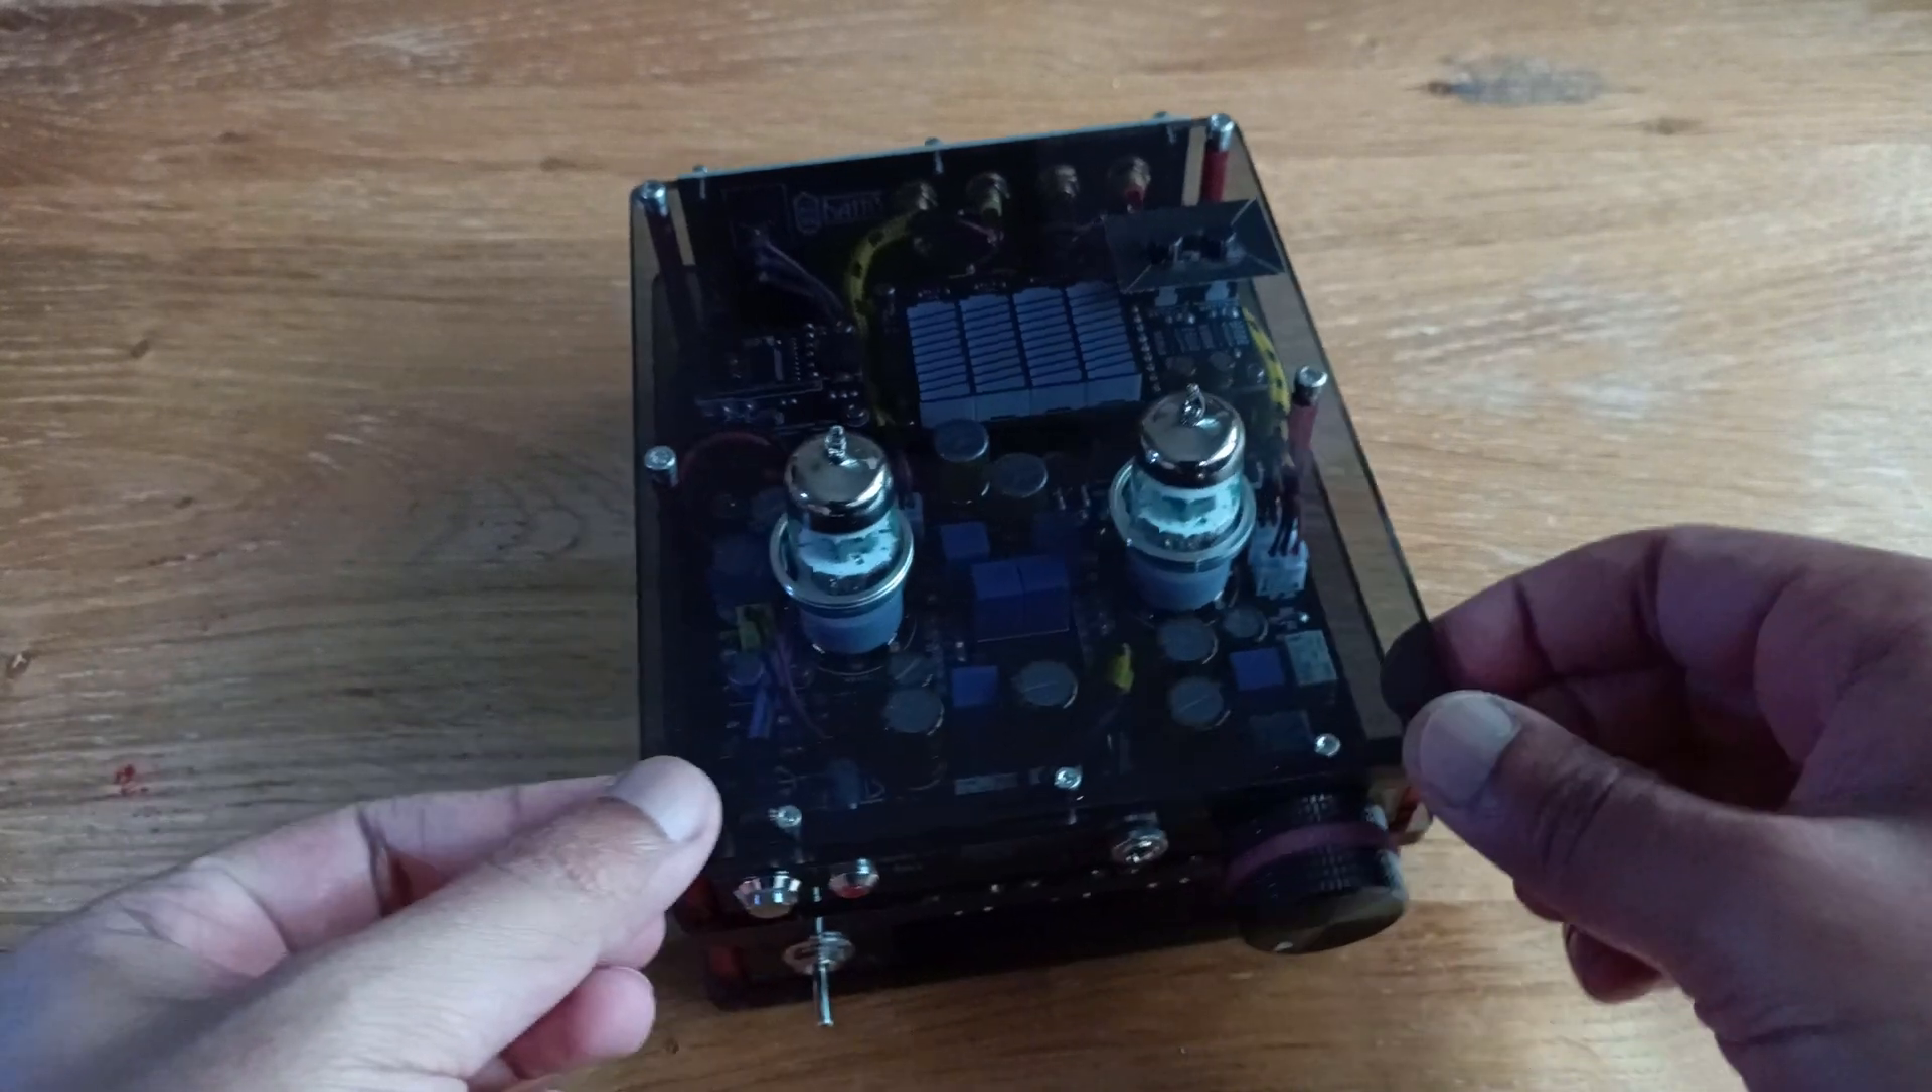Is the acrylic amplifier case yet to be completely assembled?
No.